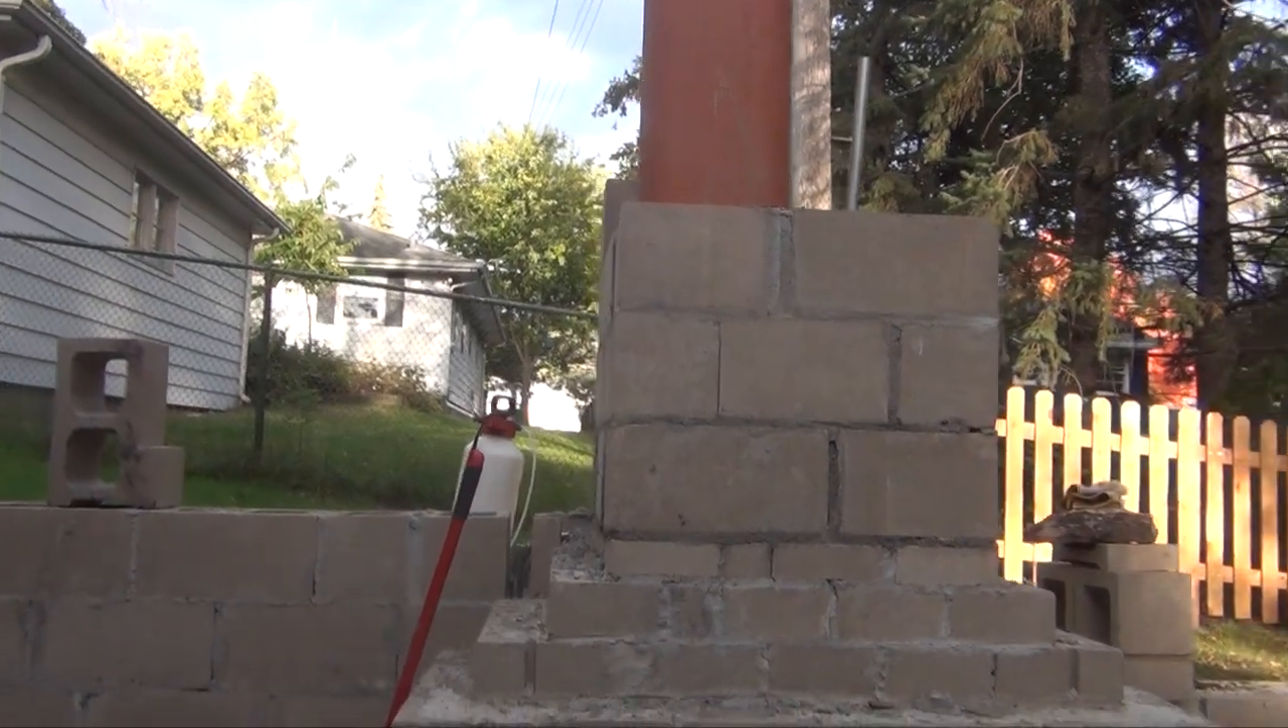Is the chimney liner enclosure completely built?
No.